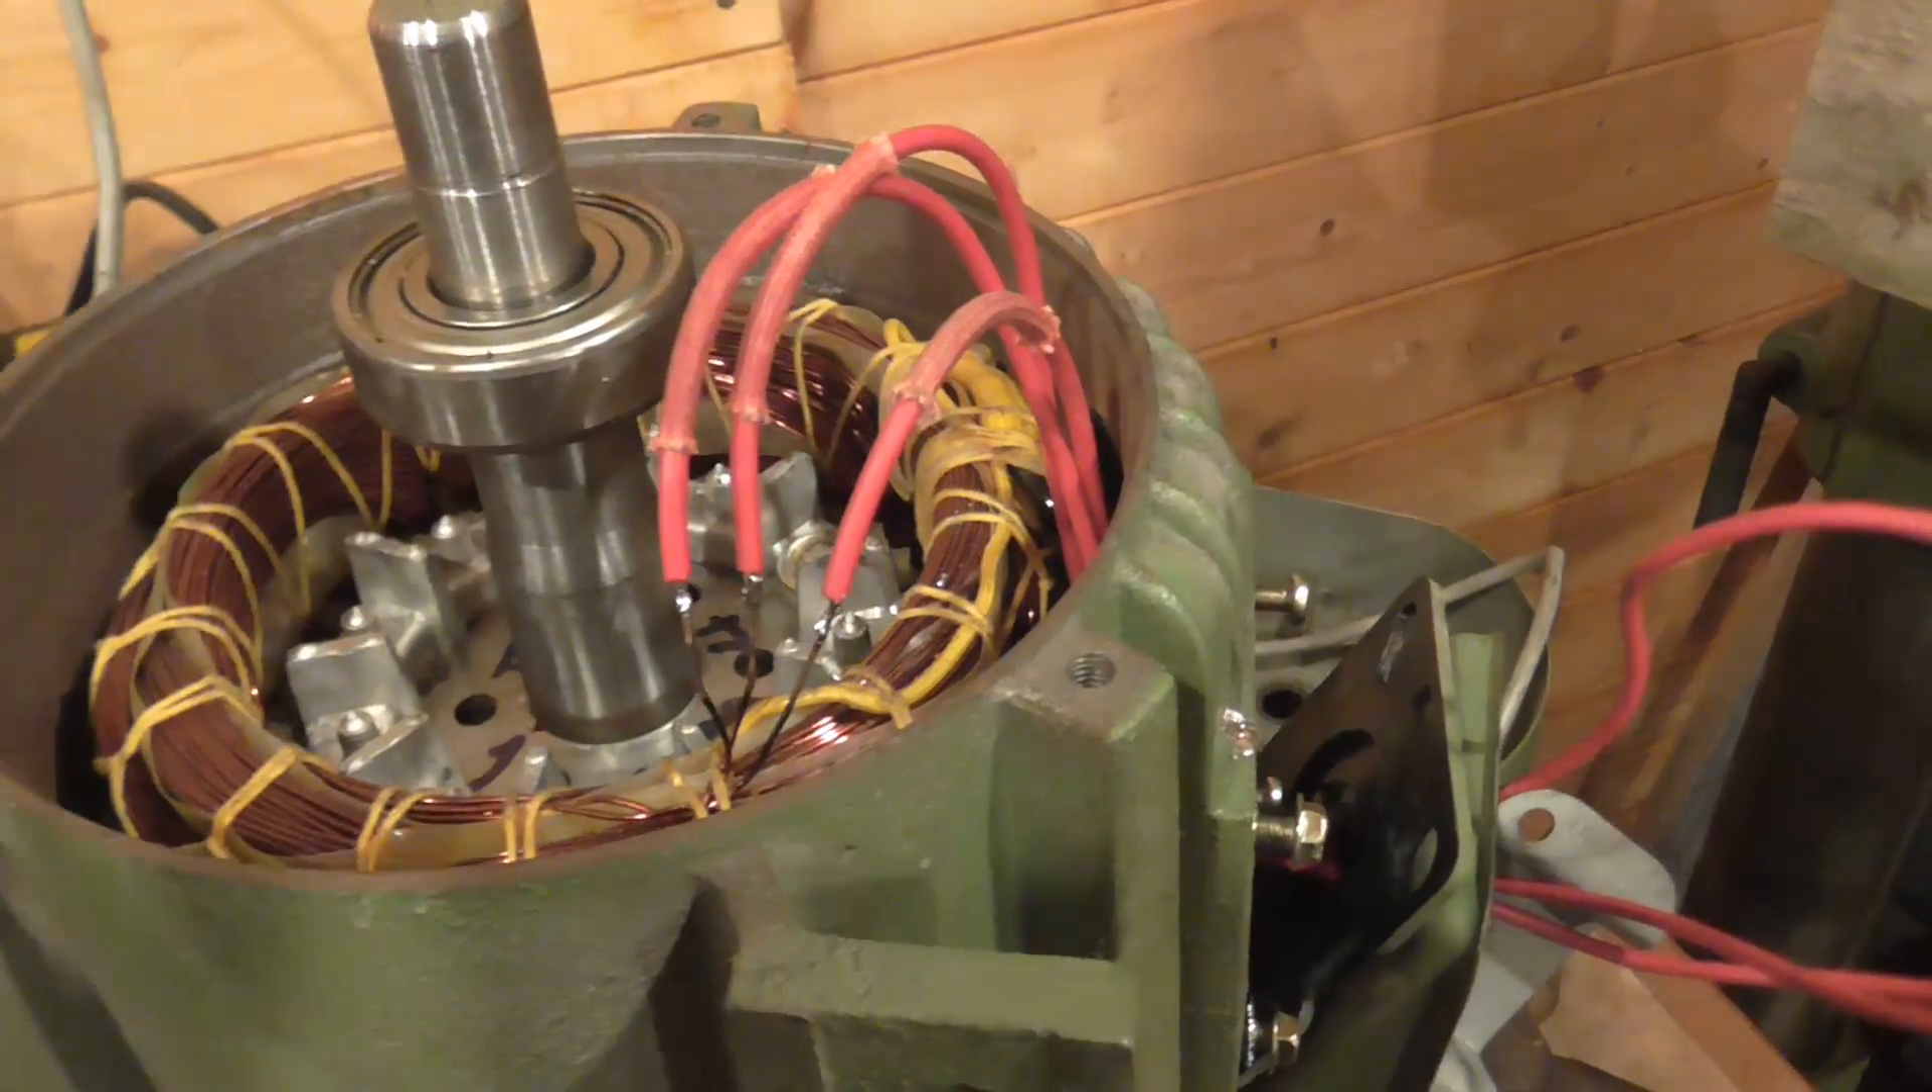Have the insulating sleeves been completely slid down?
No.